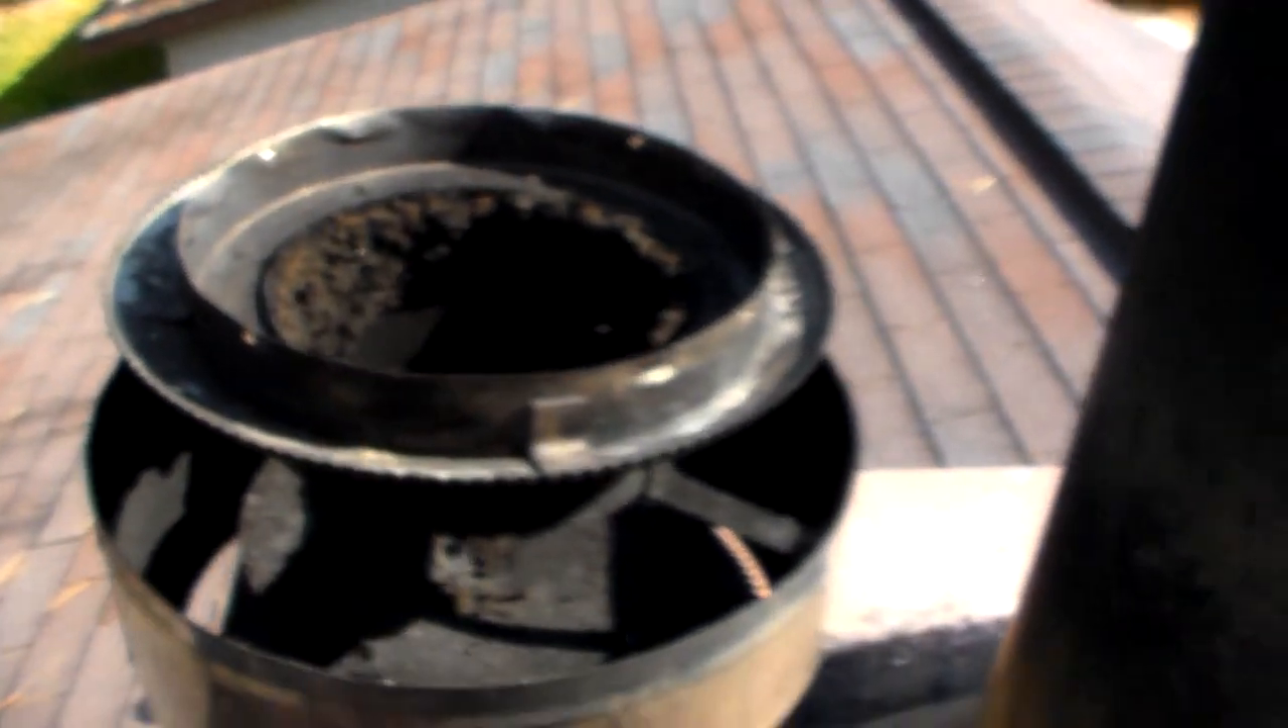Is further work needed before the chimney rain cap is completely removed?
No.